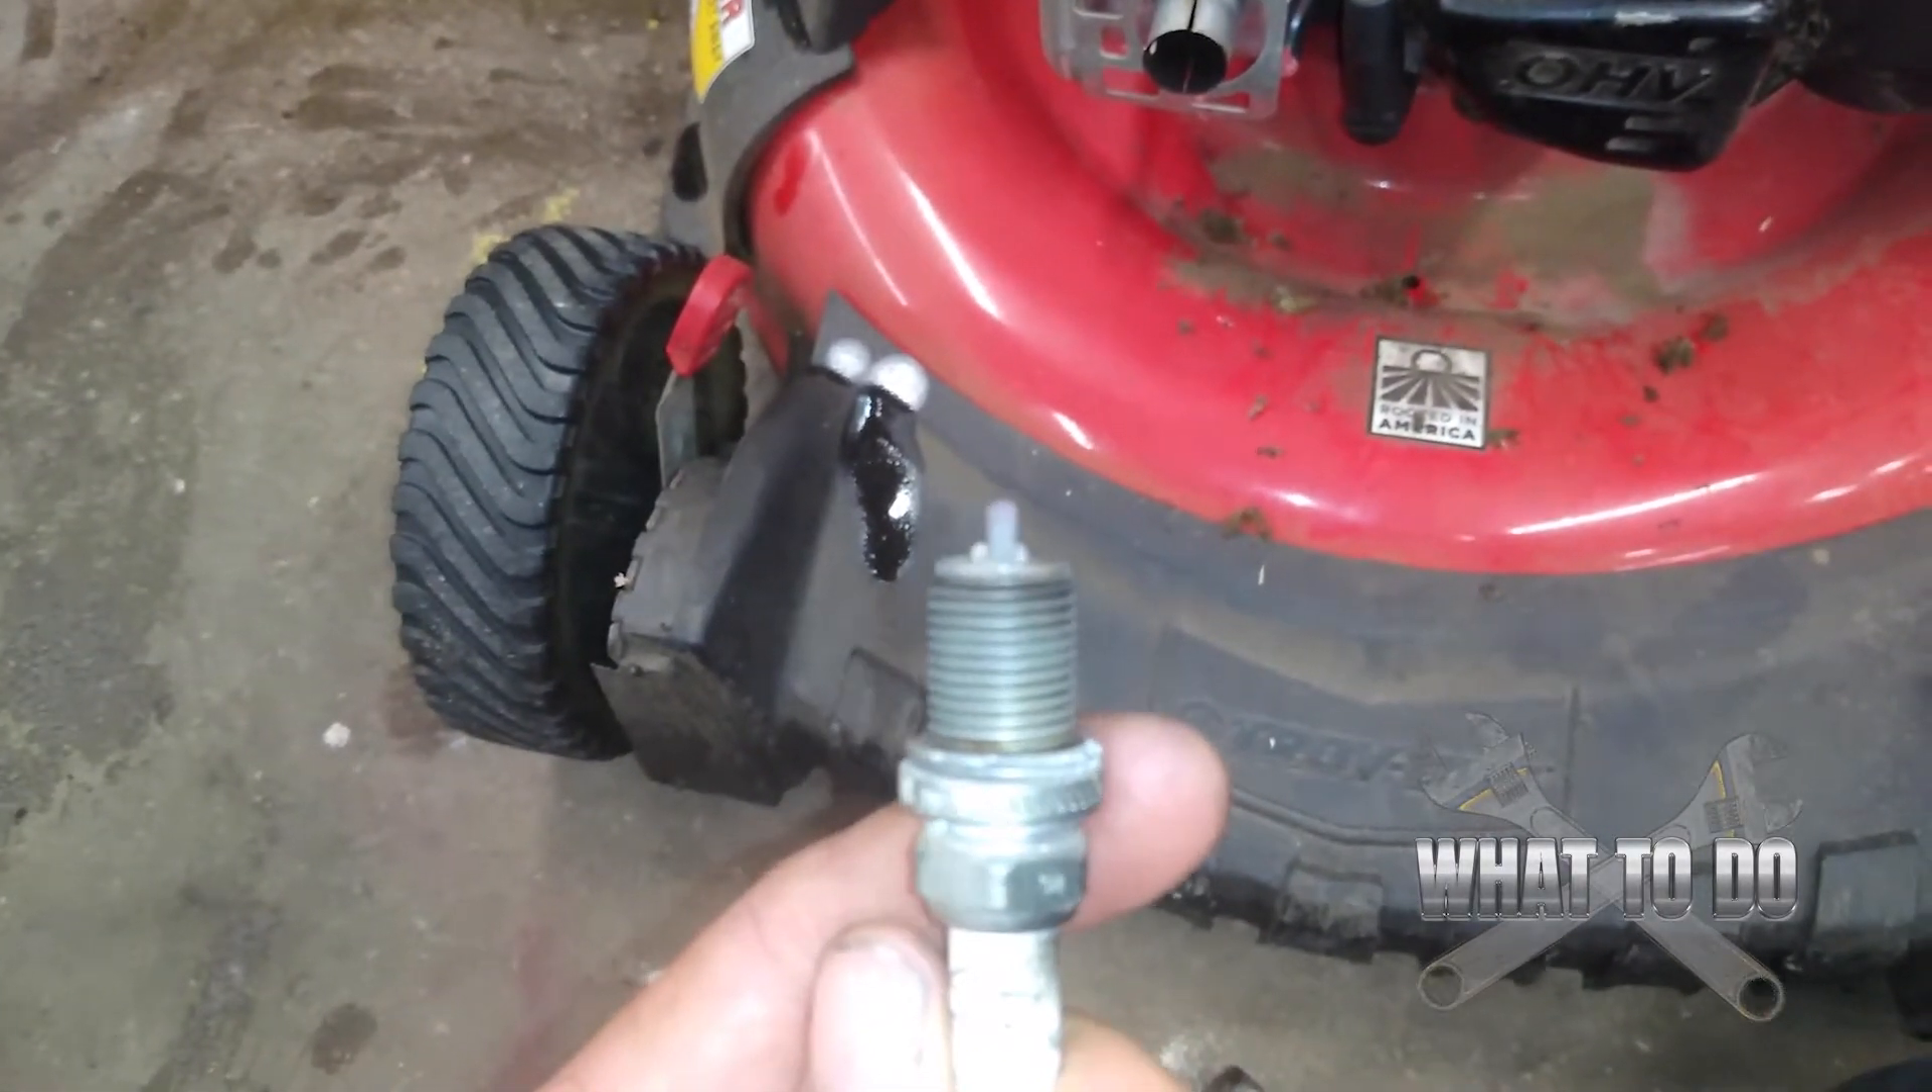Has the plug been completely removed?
Yes.